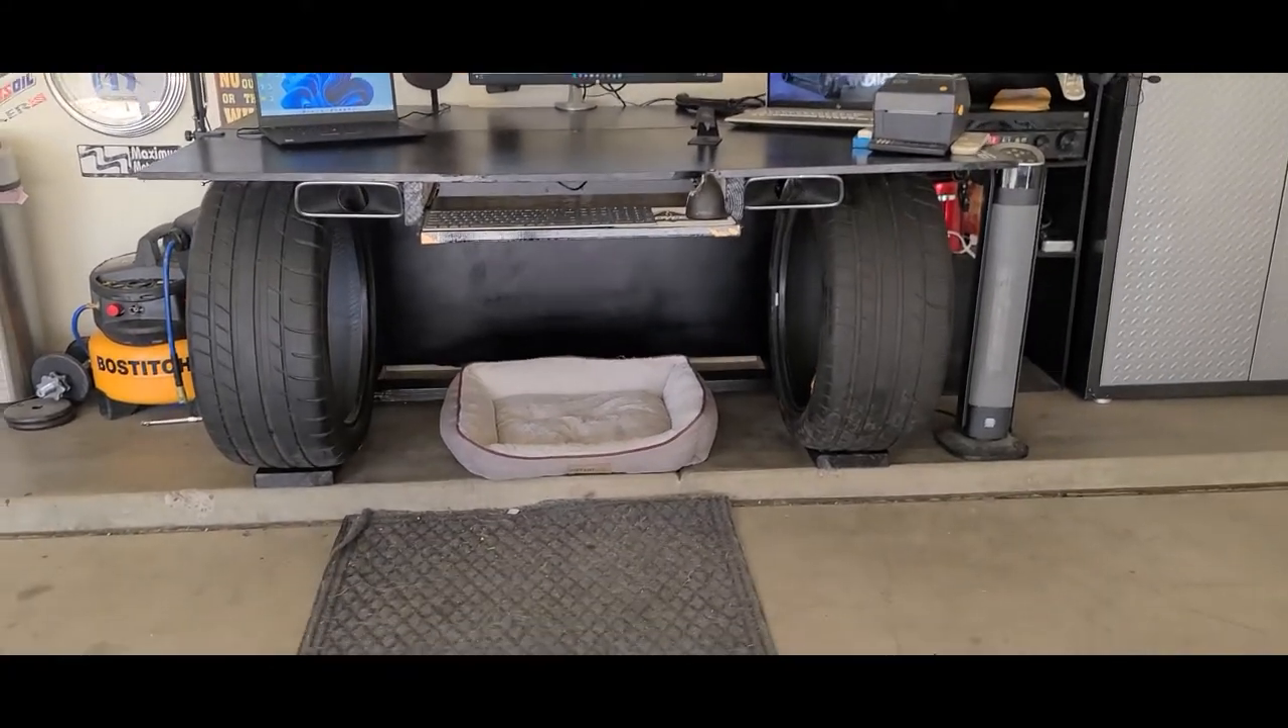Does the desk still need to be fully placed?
No.